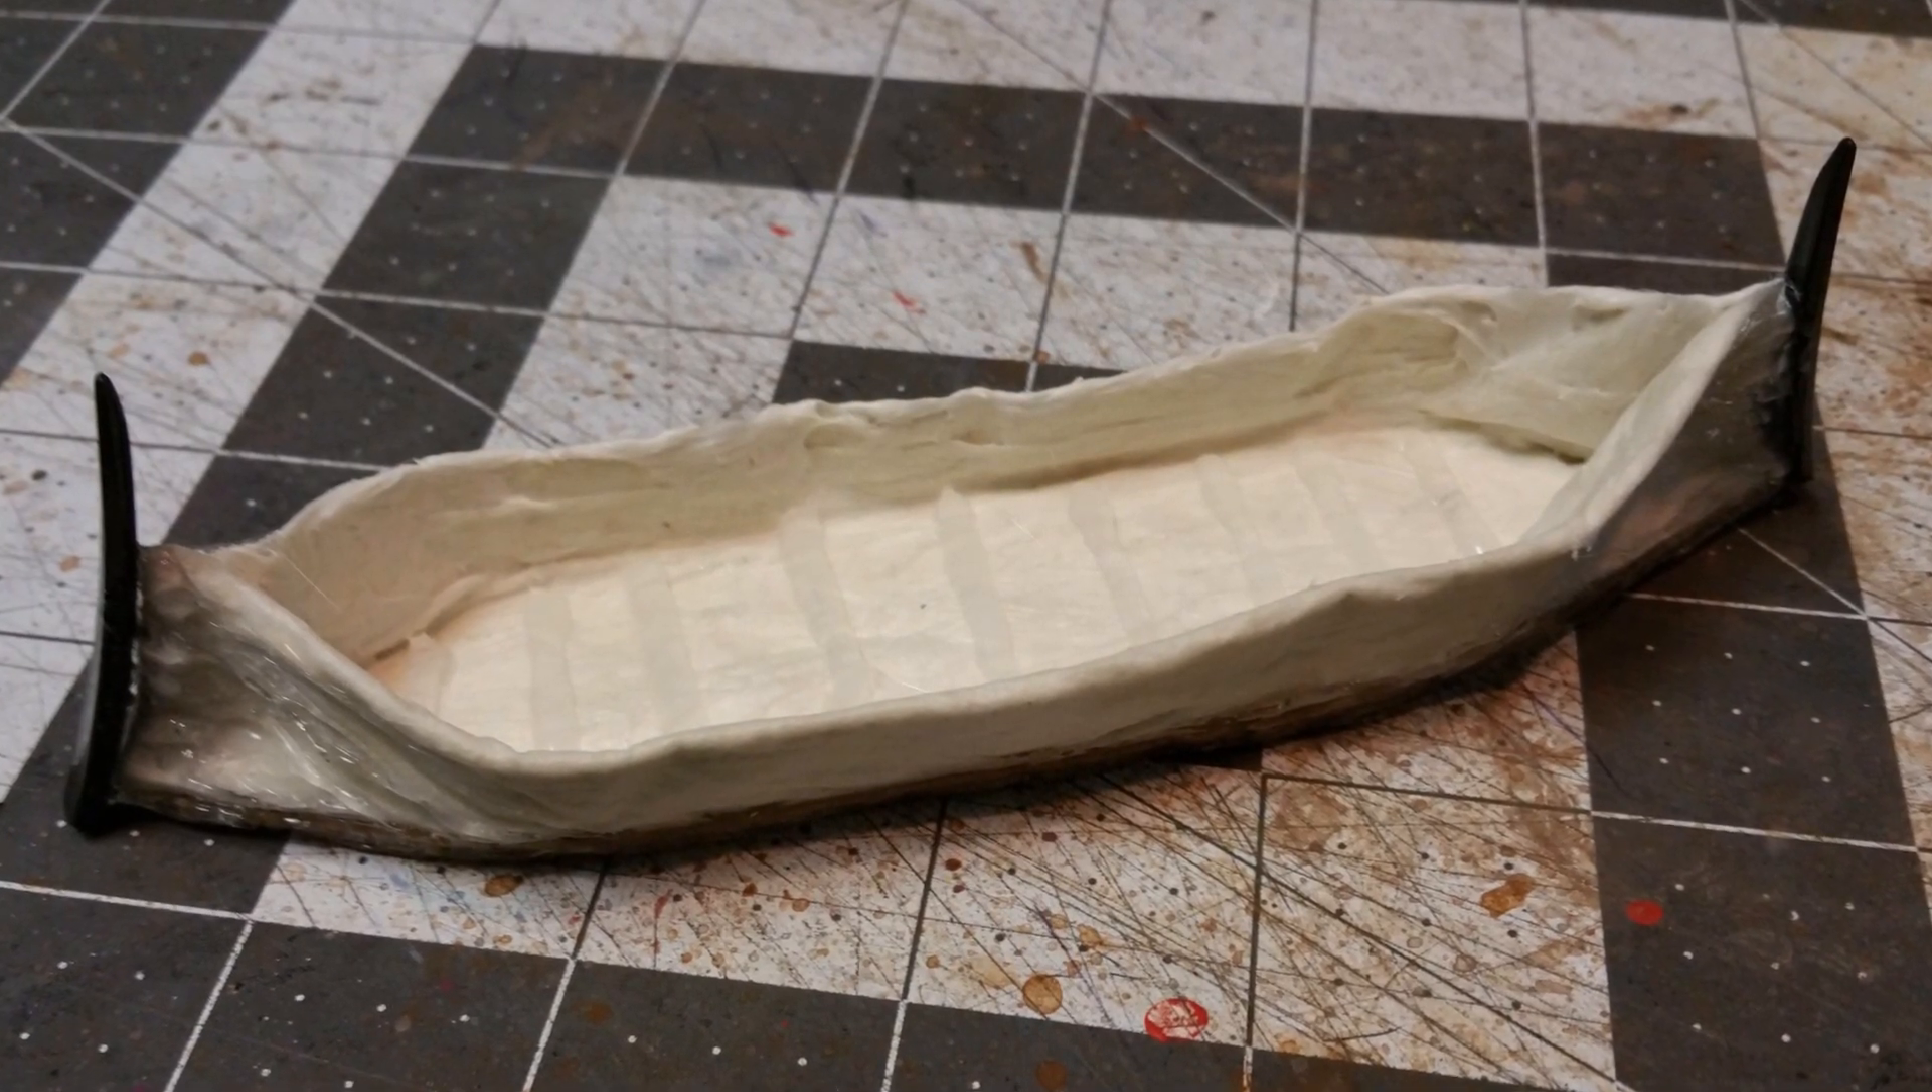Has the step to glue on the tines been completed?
Yes.